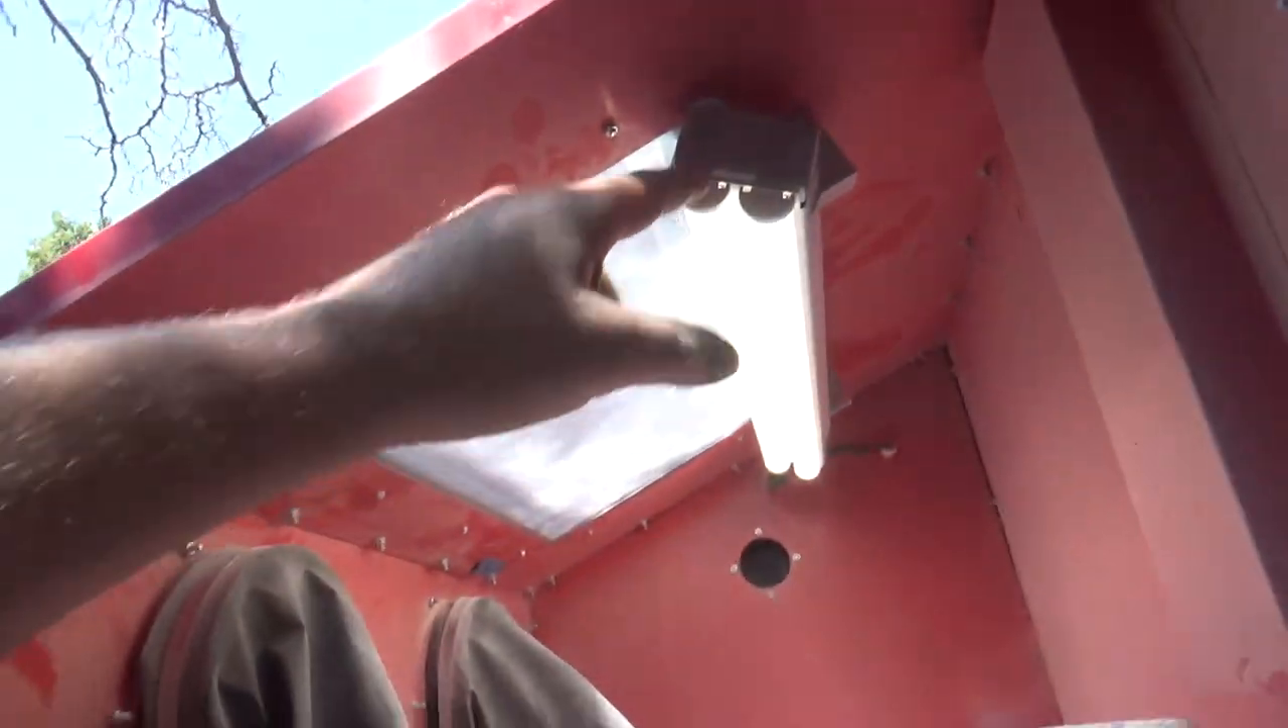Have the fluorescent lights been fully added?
Yes.